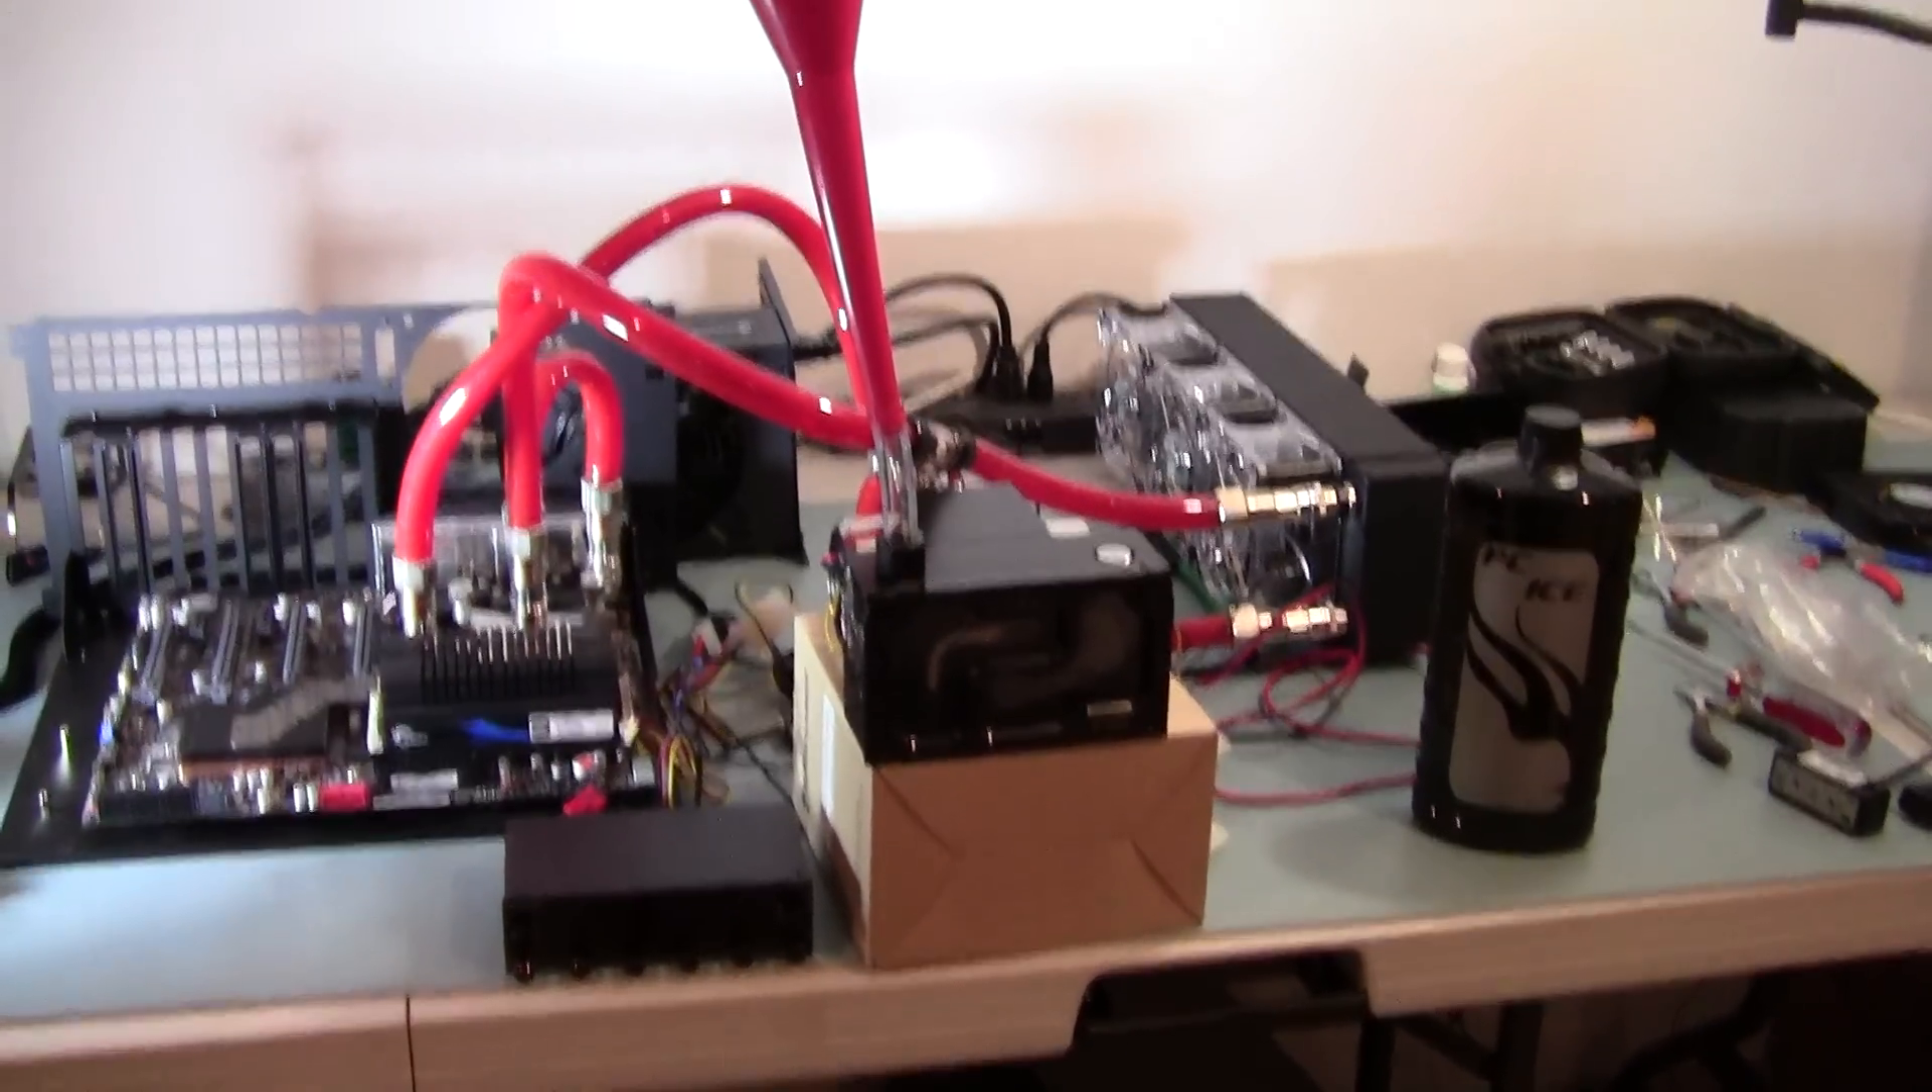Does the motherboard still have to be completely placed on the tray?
No.